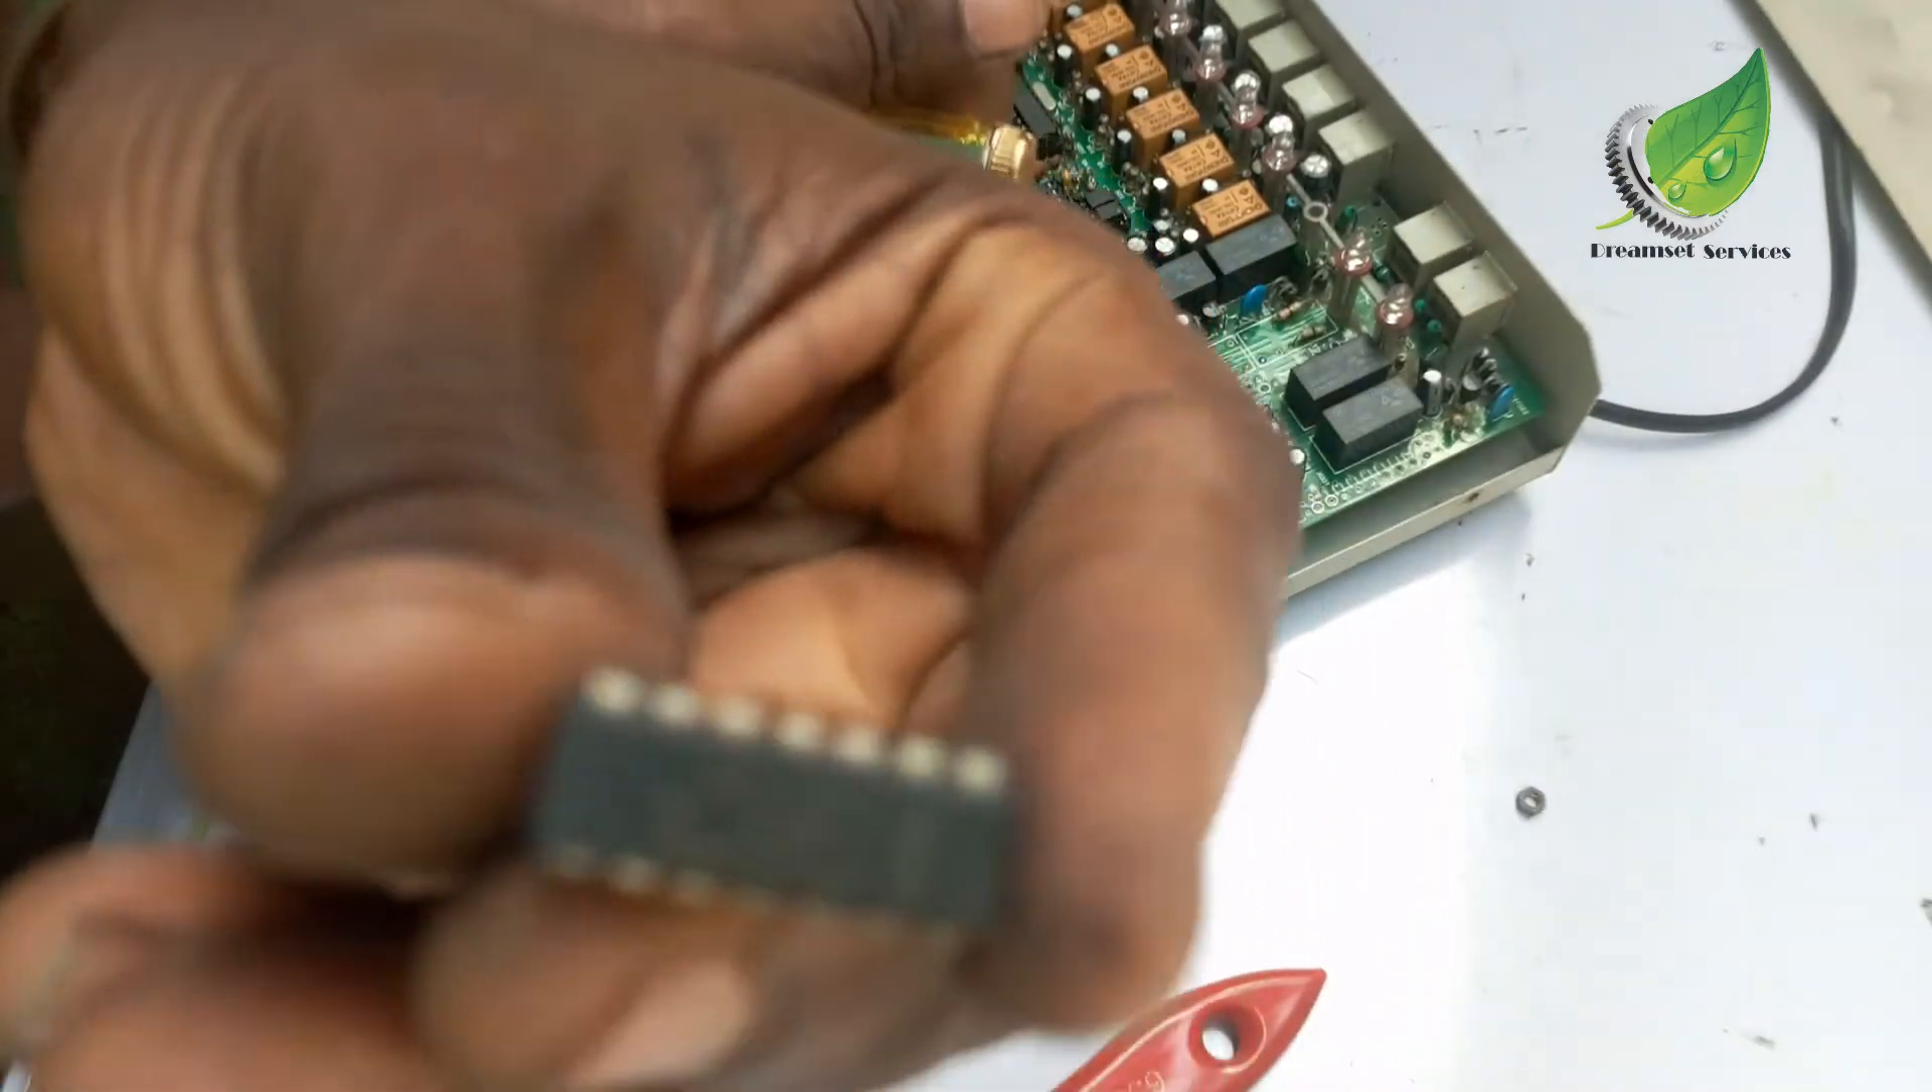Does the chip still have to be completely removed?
No.